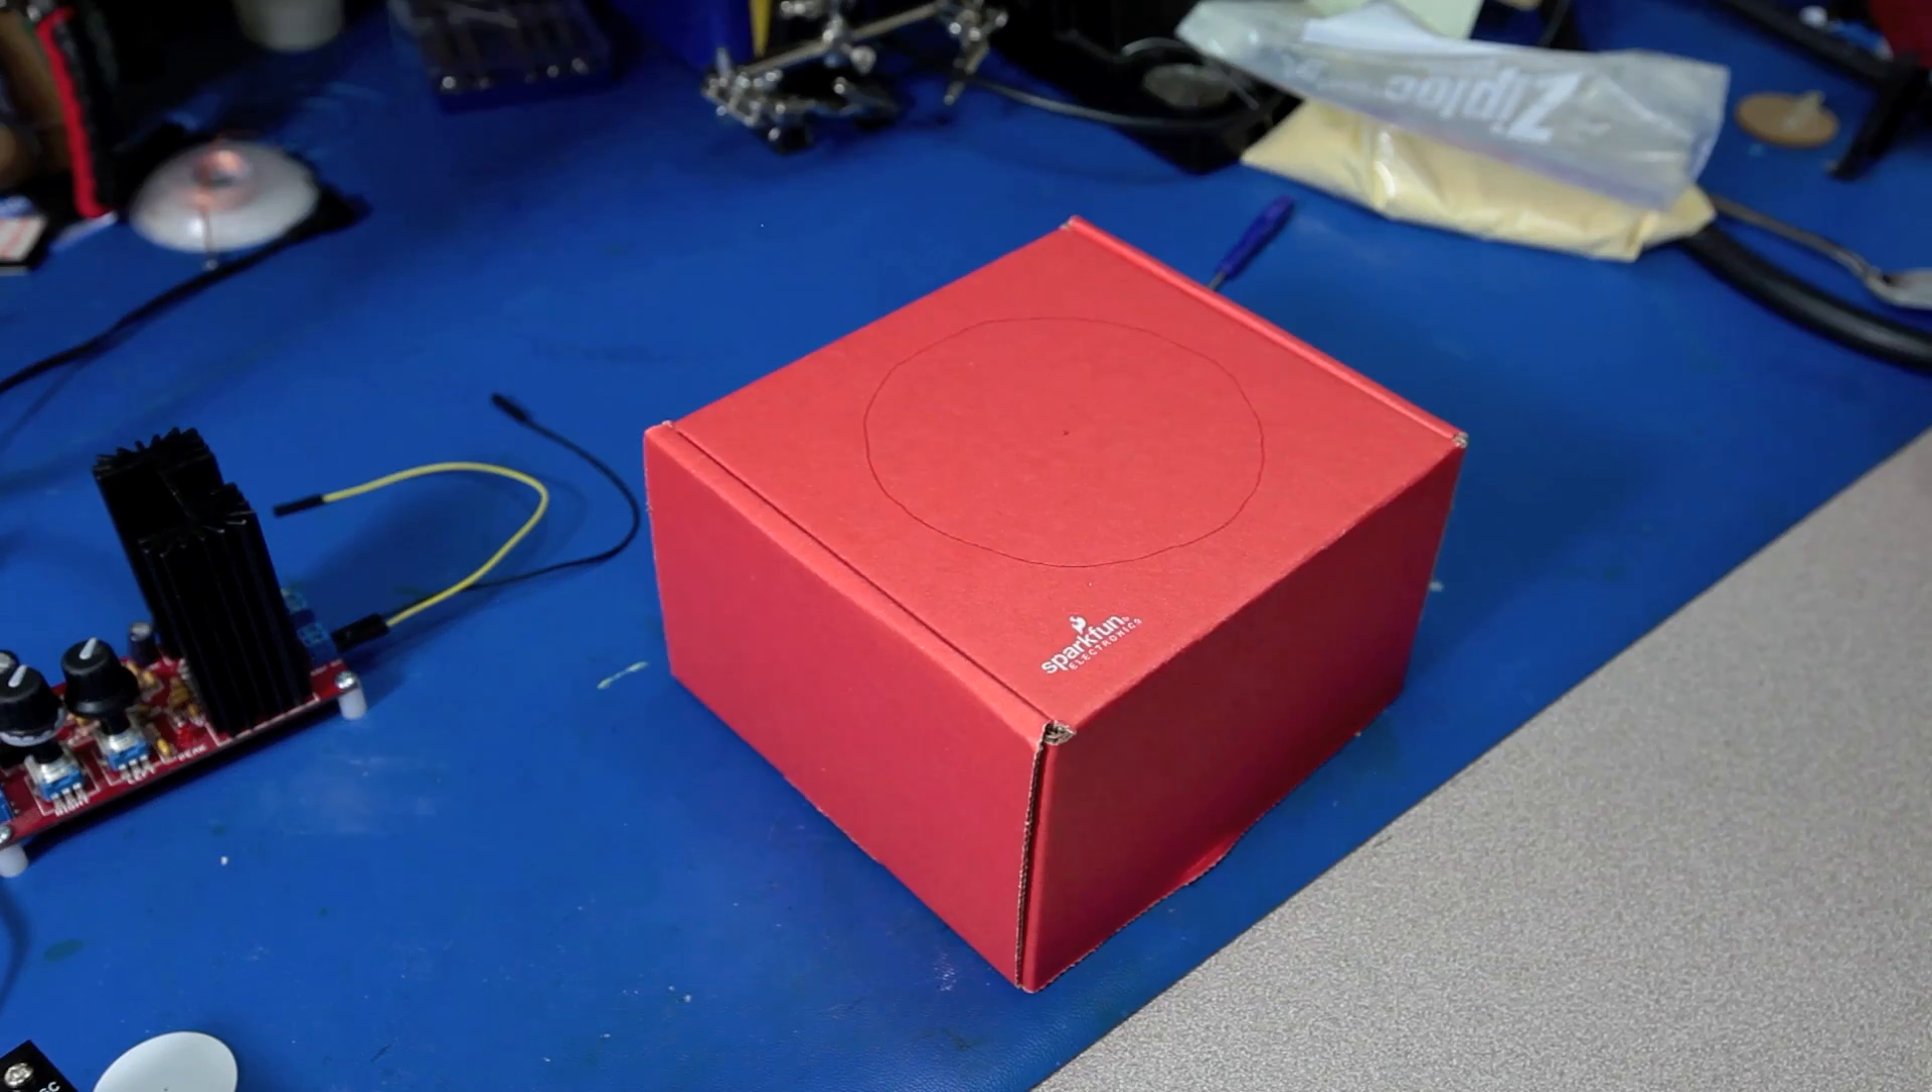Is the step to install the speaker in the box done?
No.